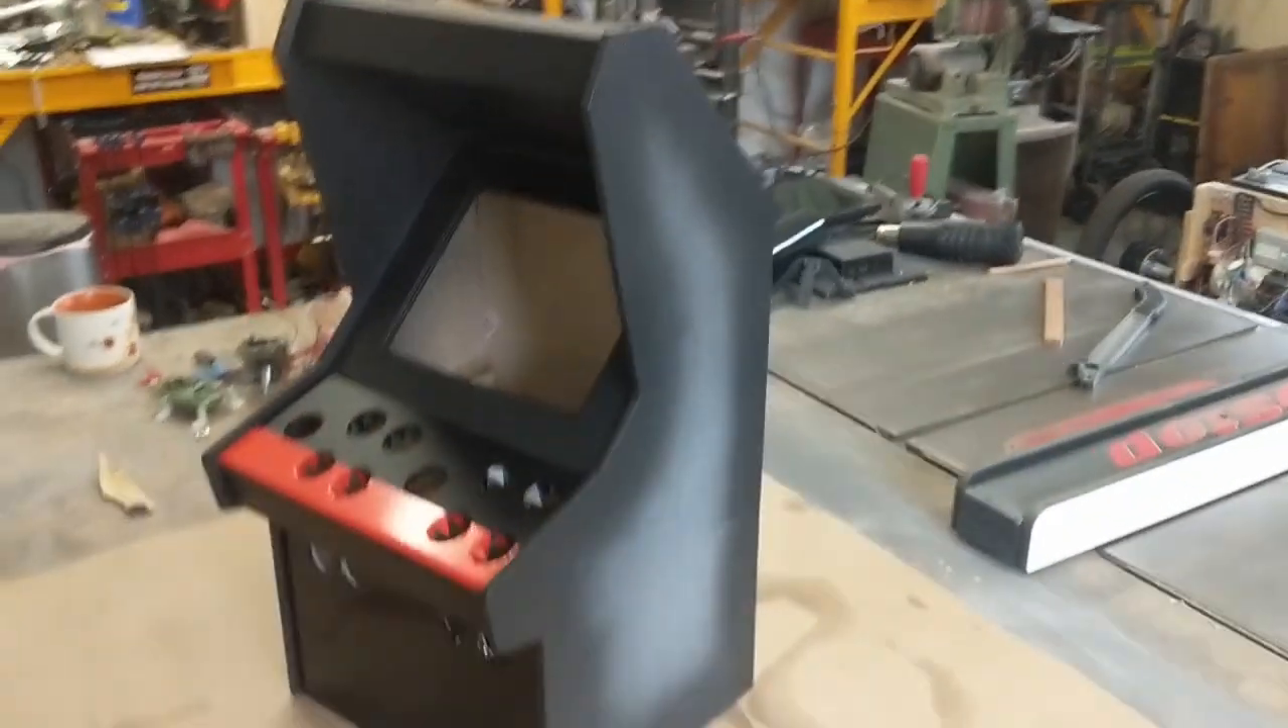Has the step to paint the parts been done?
Yes.